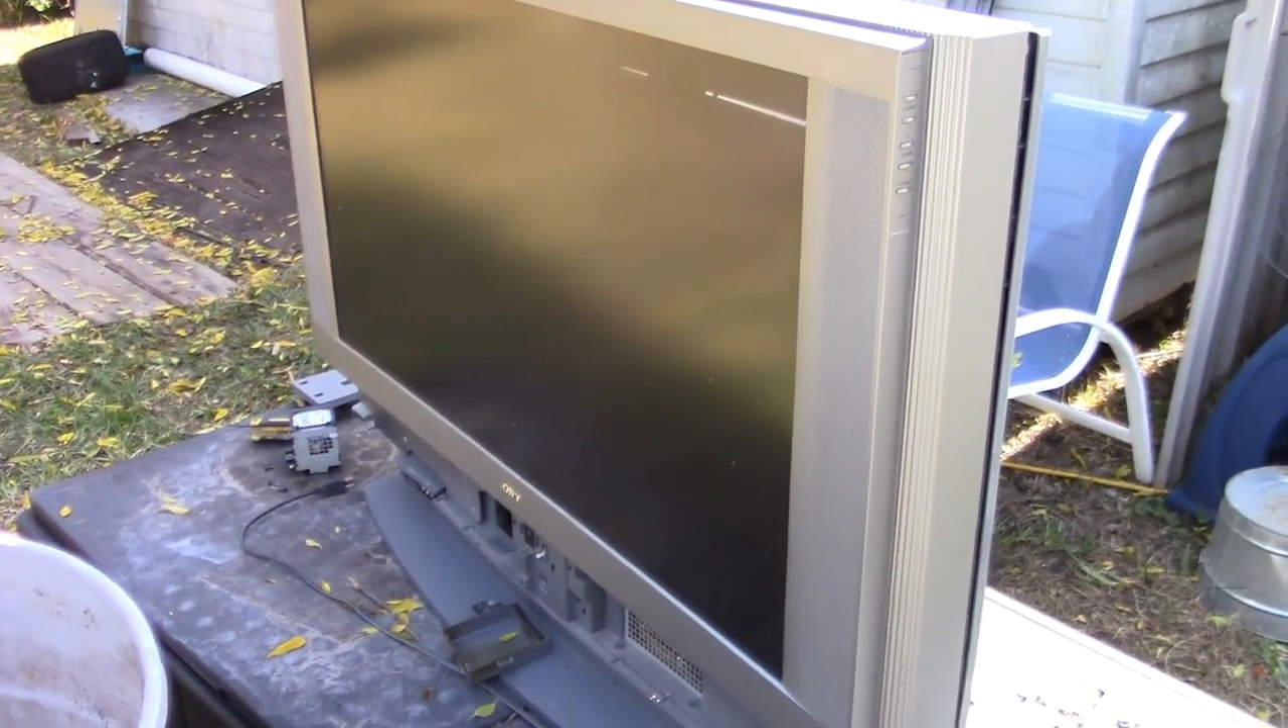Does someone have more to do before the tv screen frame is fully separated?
Yes.